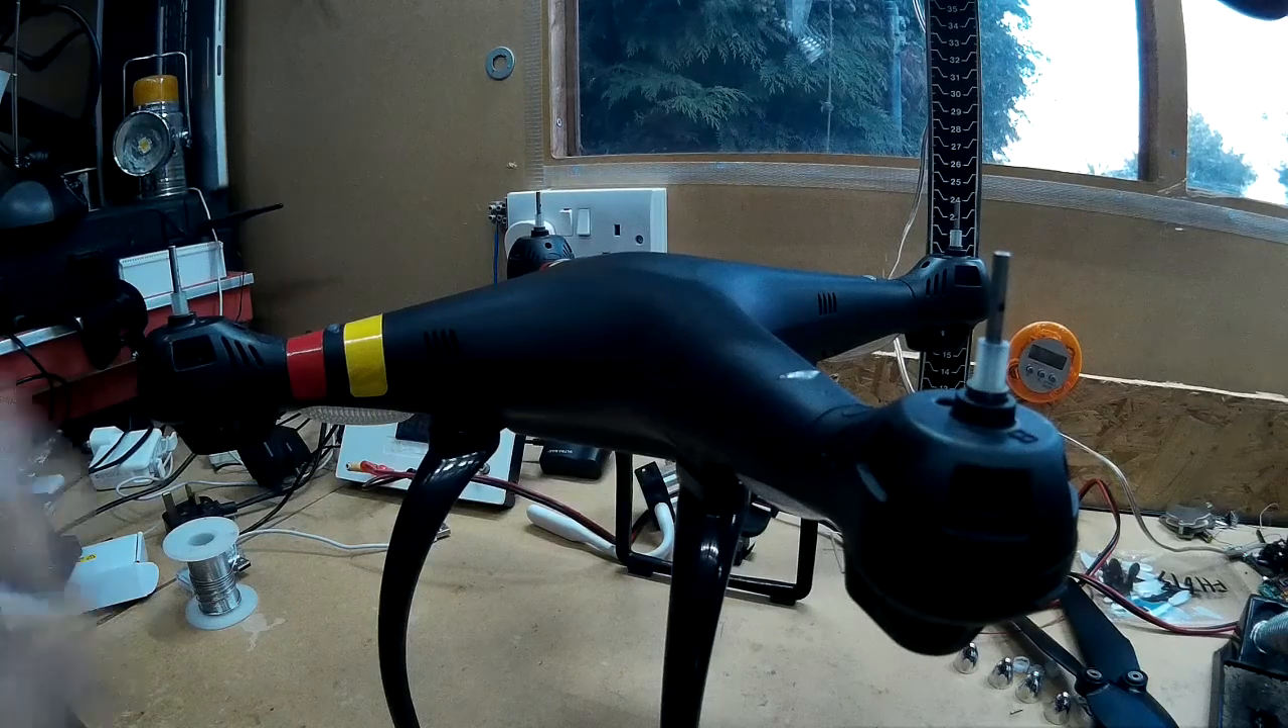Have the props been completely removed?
Yes.